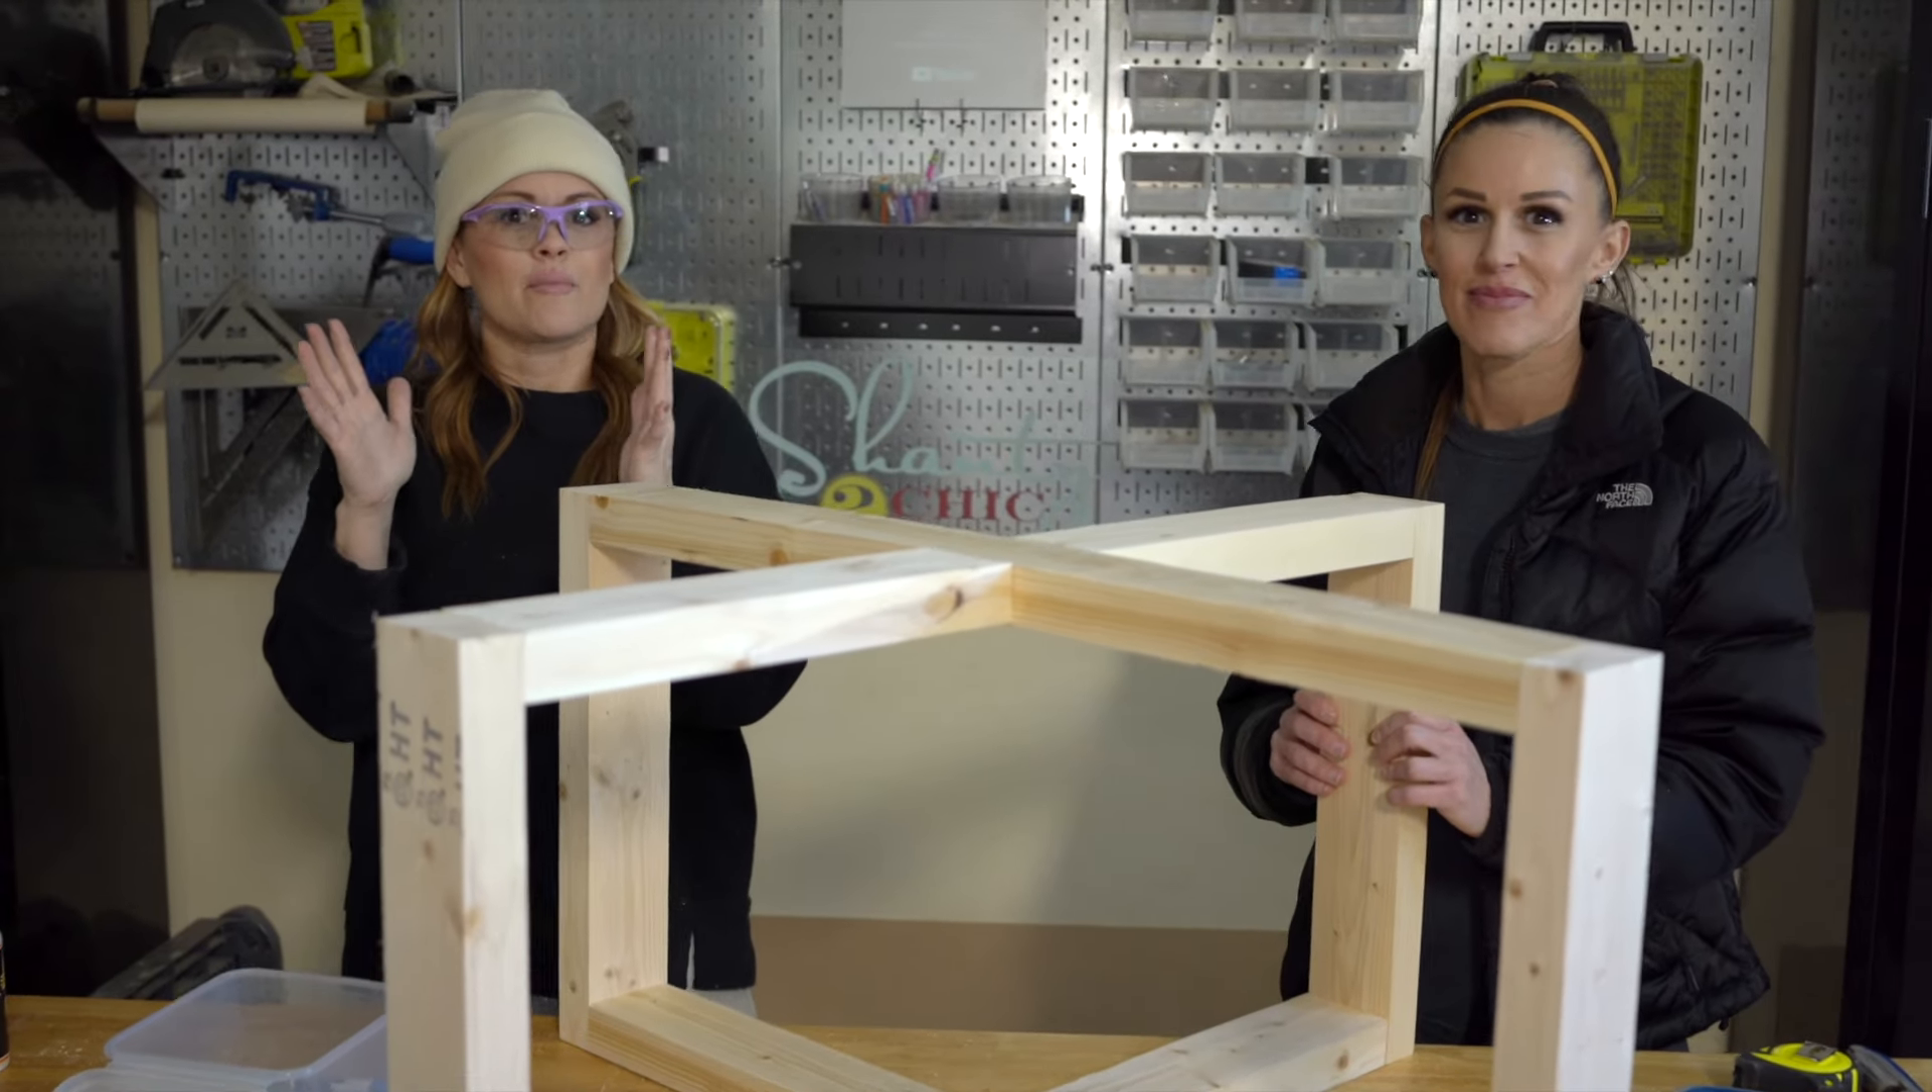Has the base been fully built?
Yes.